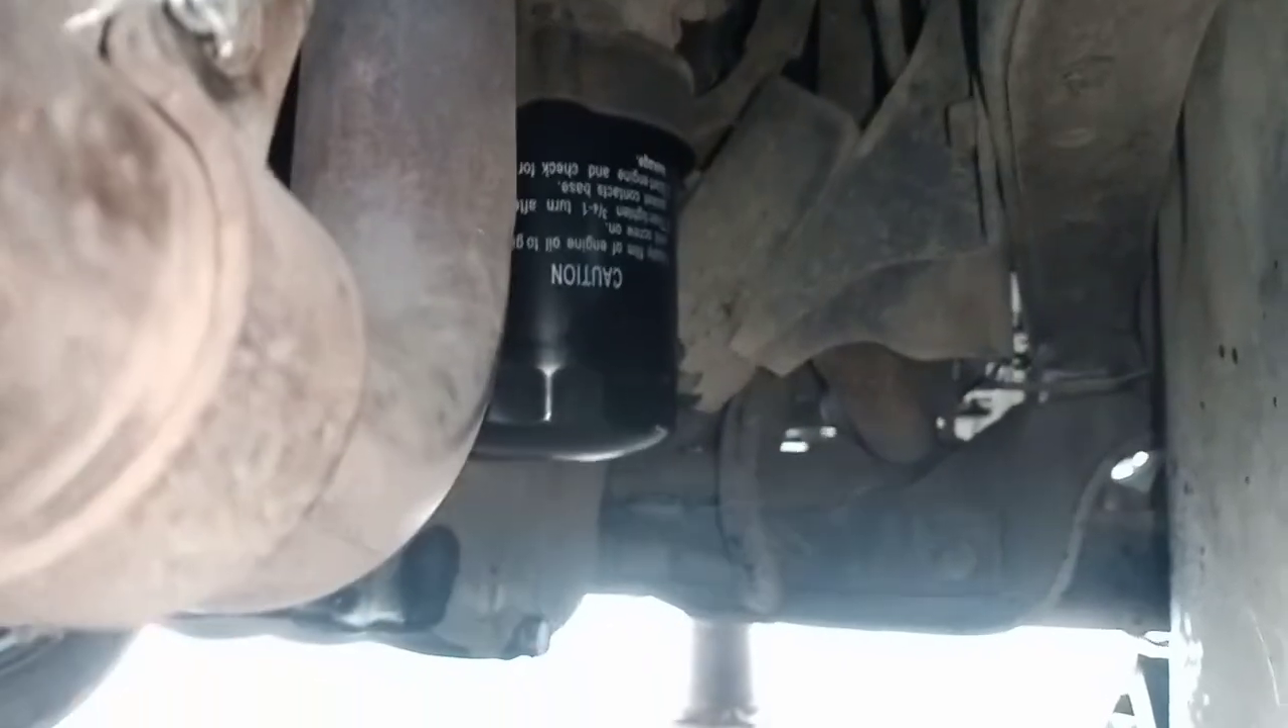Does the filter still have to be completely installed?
No.